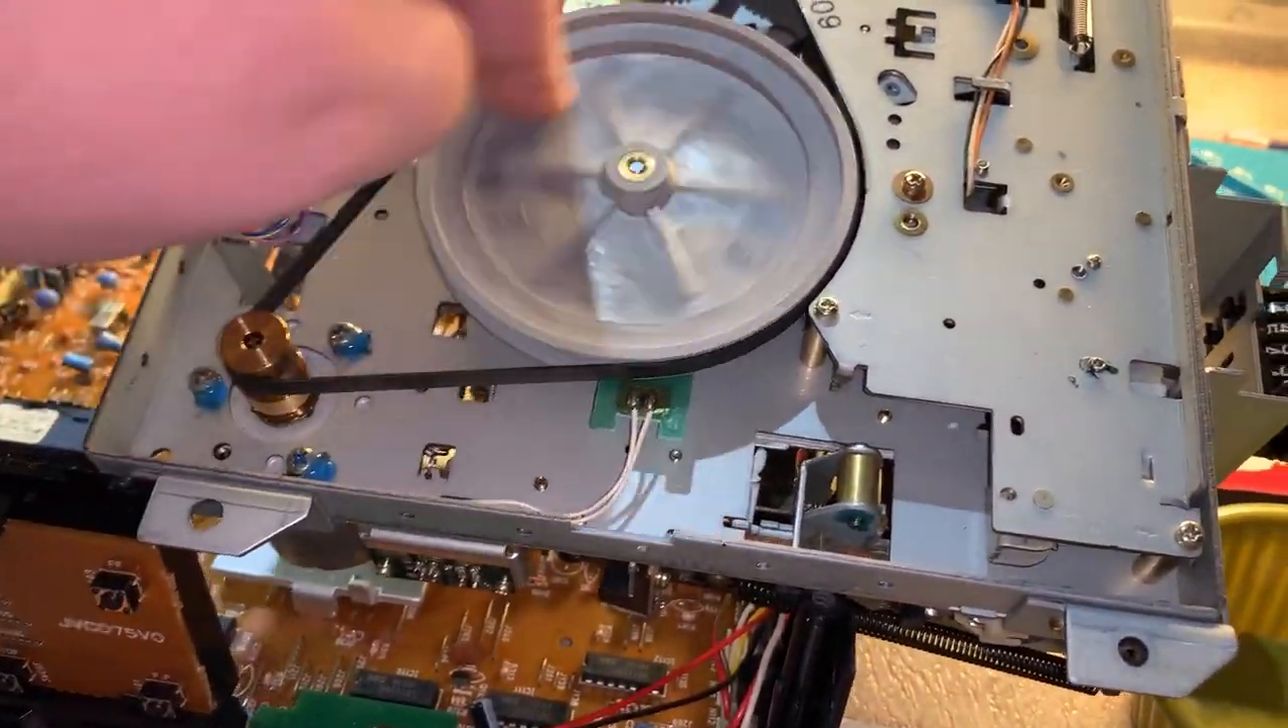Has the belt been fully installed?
Yes.